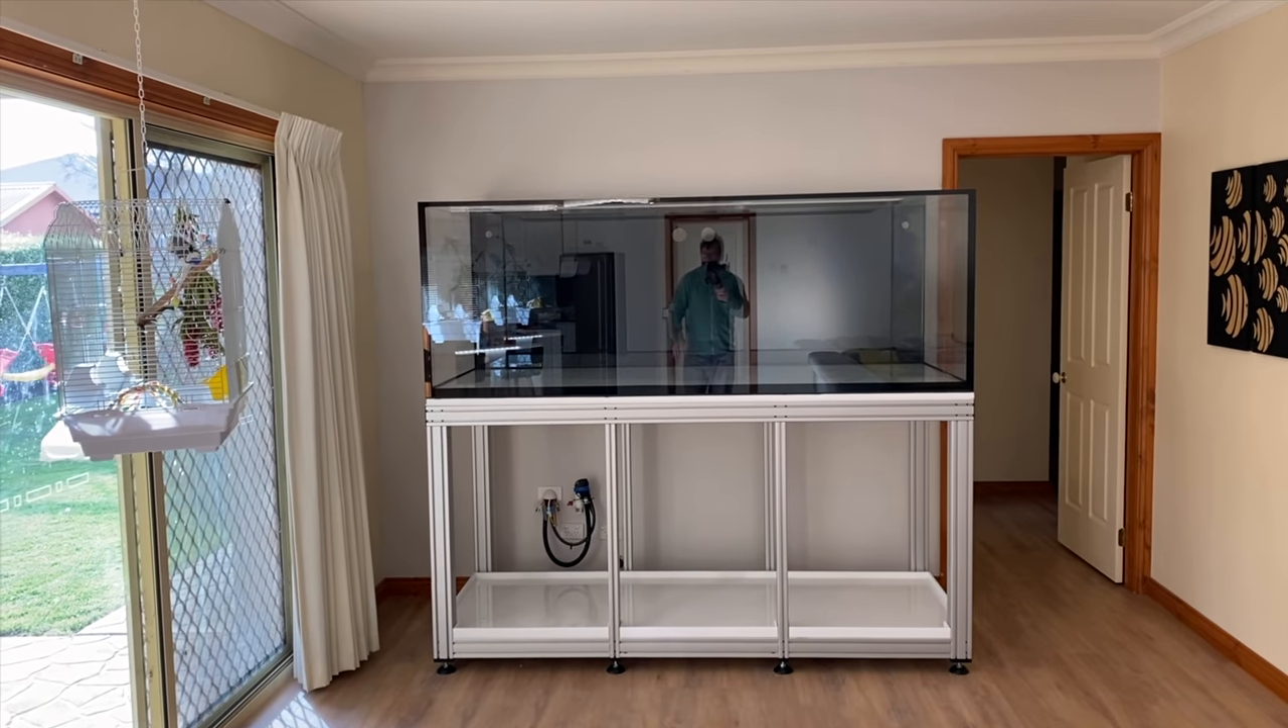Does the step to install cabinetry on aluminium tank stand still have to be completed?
Yes.